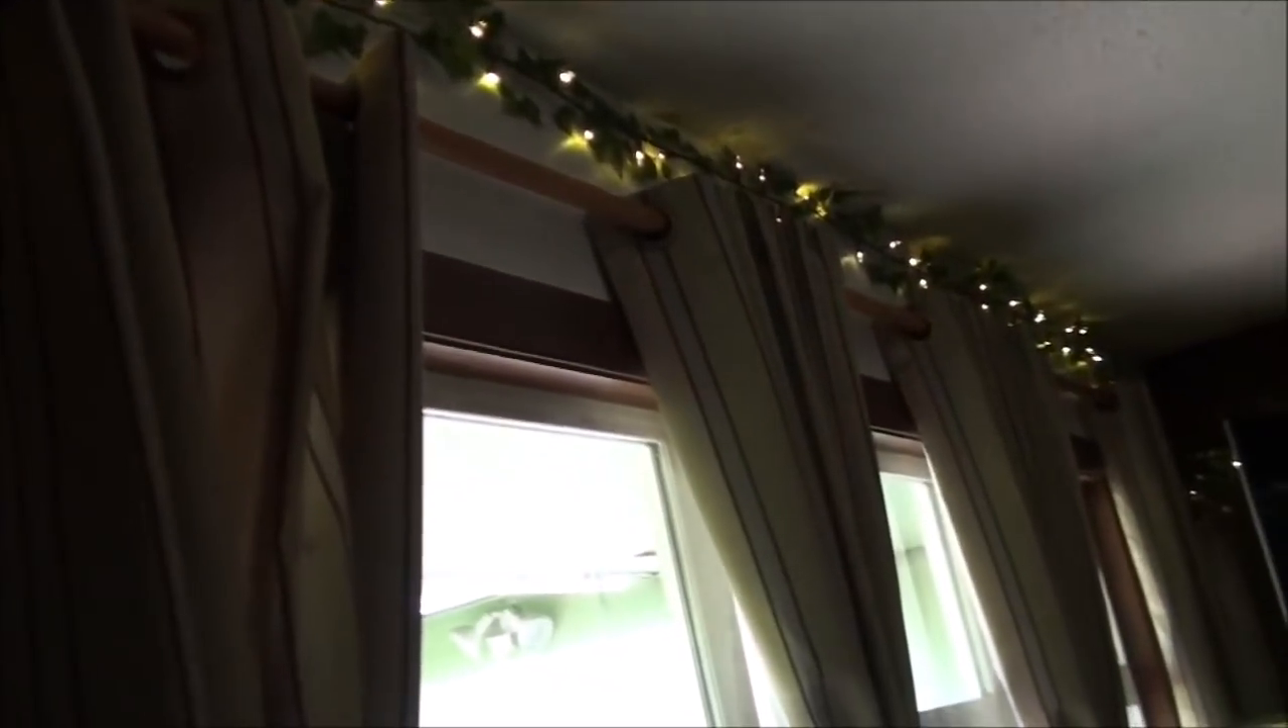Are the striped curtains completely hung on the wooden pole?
Yes.